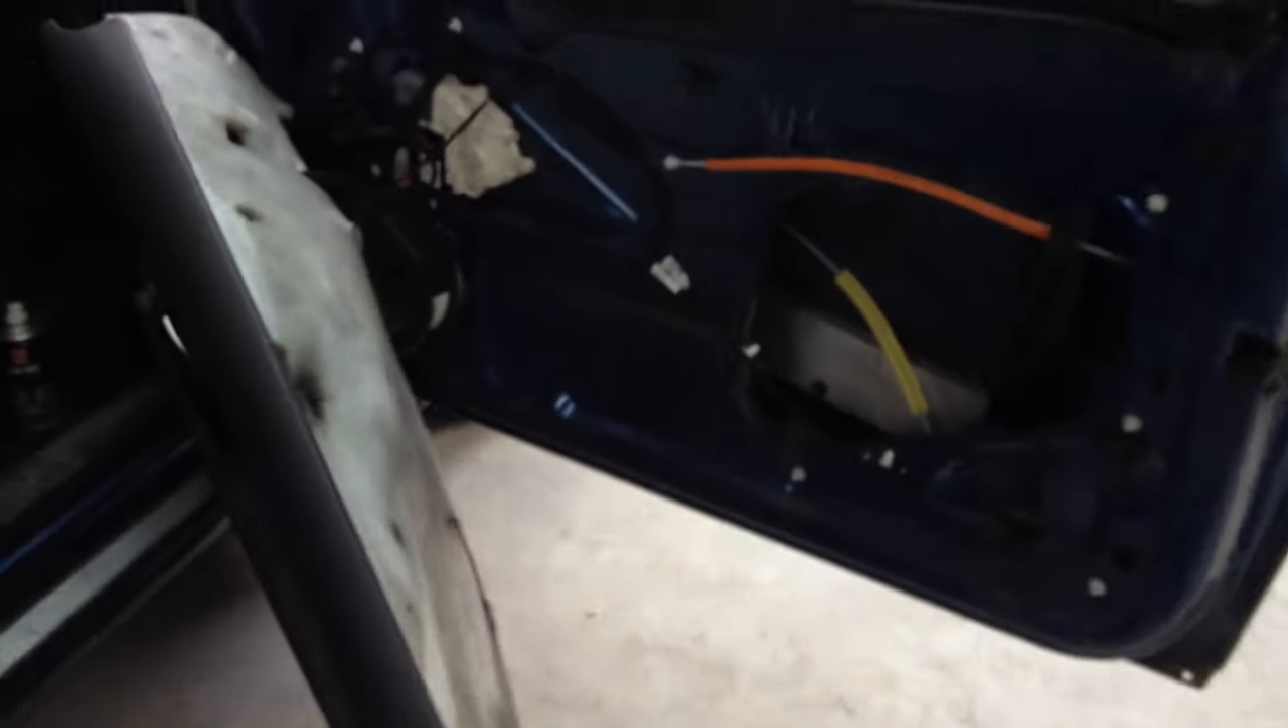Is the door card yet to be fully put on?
Yes.